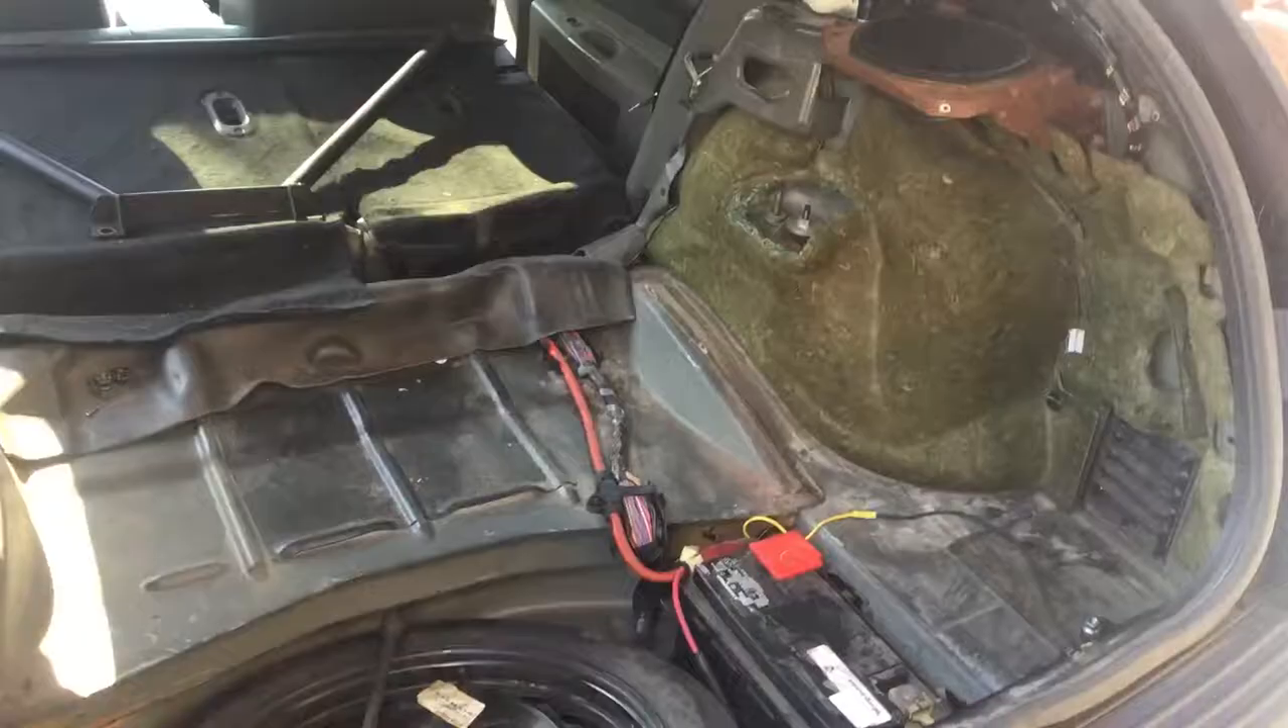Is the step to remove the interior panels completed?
Yes.